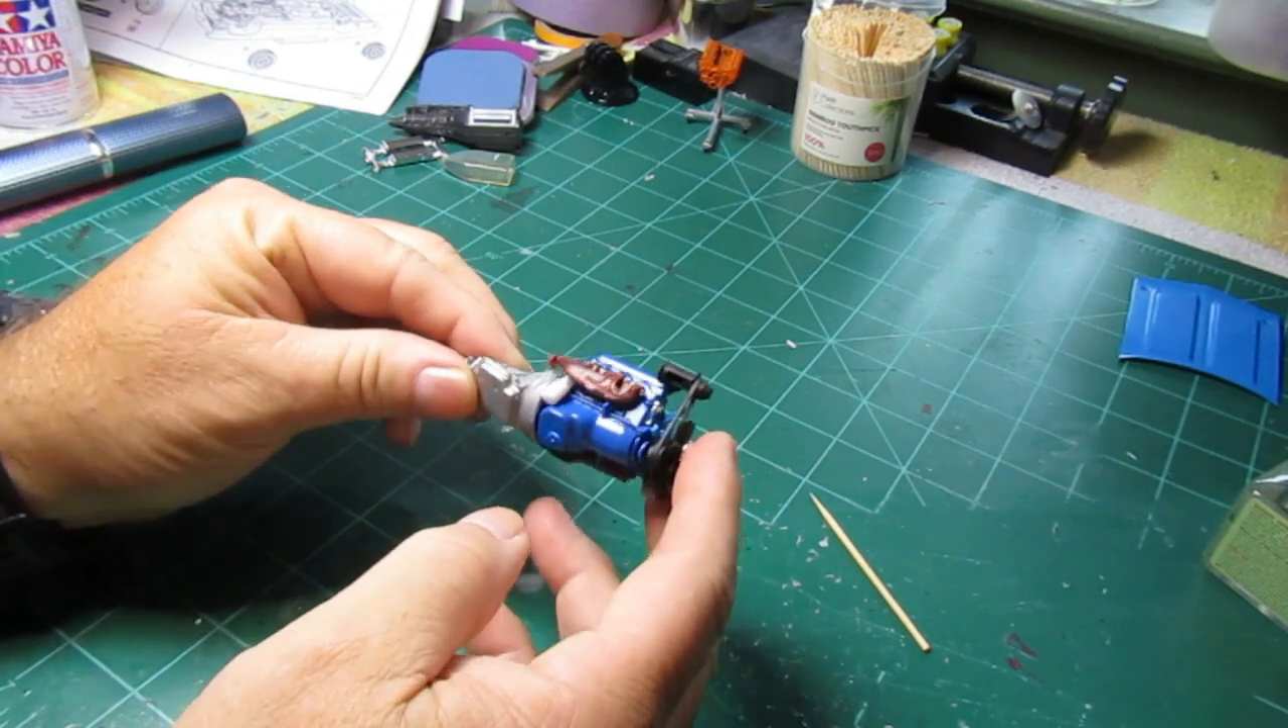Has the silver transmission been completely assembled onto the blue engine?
Yes.